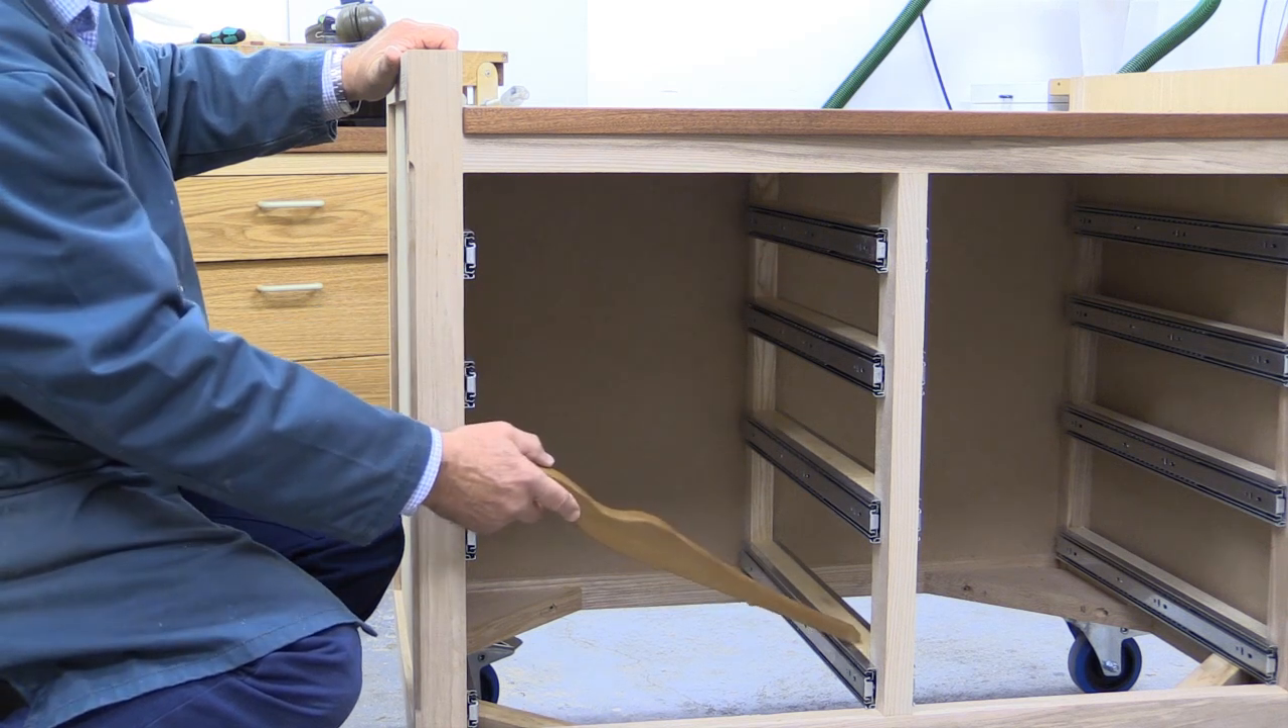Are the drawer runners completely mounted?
Yes.